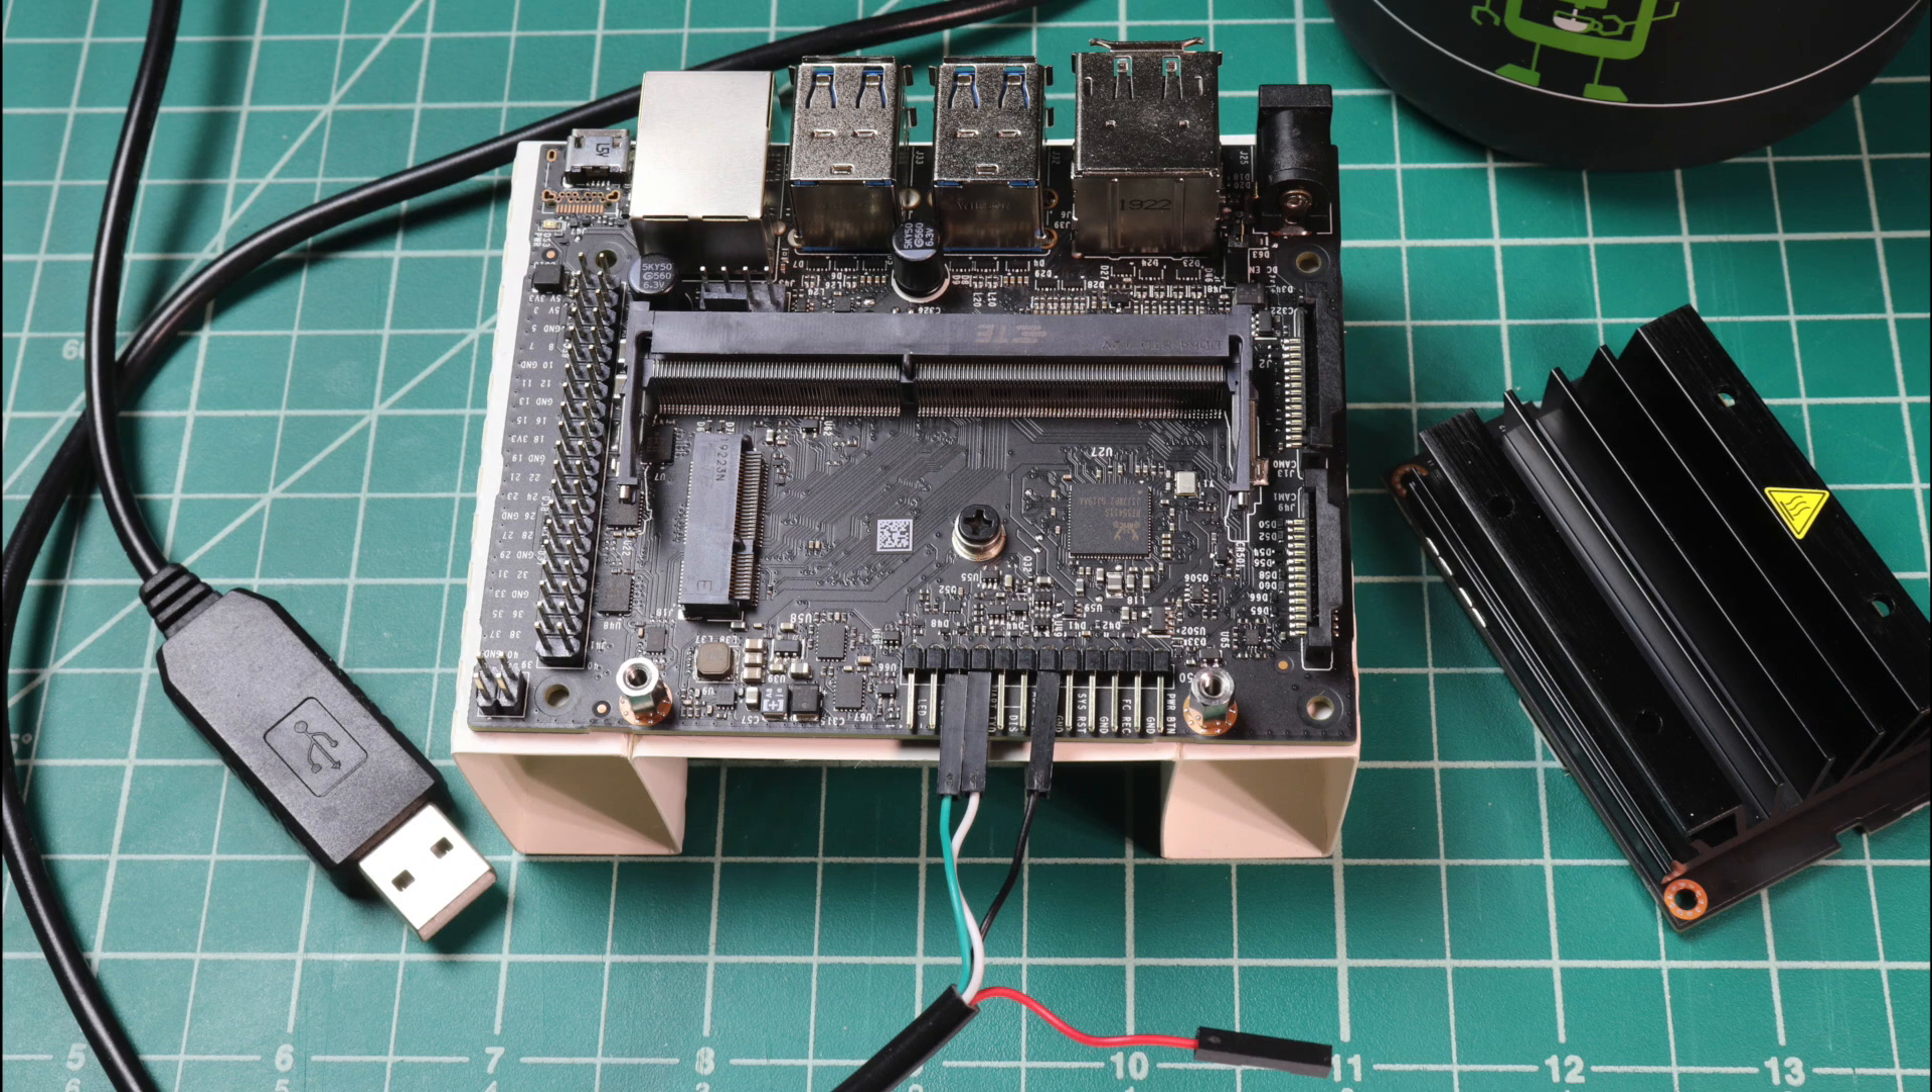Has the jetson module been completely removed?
Yes.